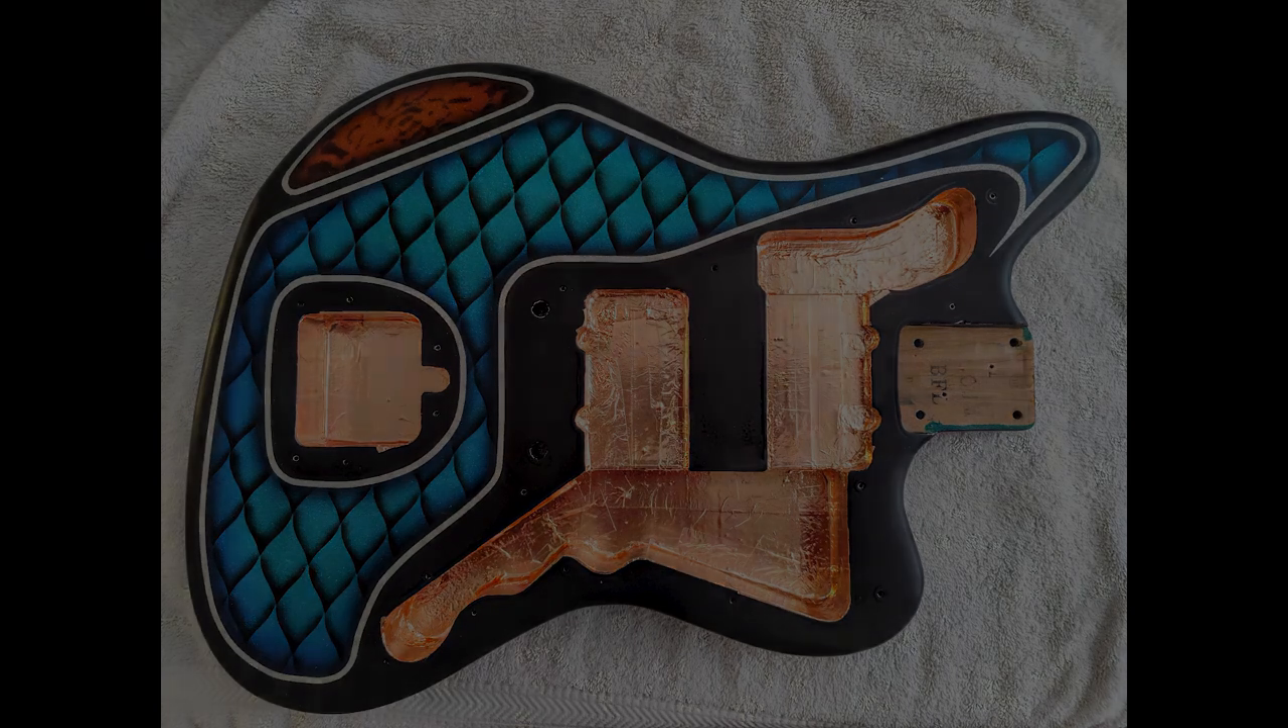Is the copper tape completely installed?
Yes.